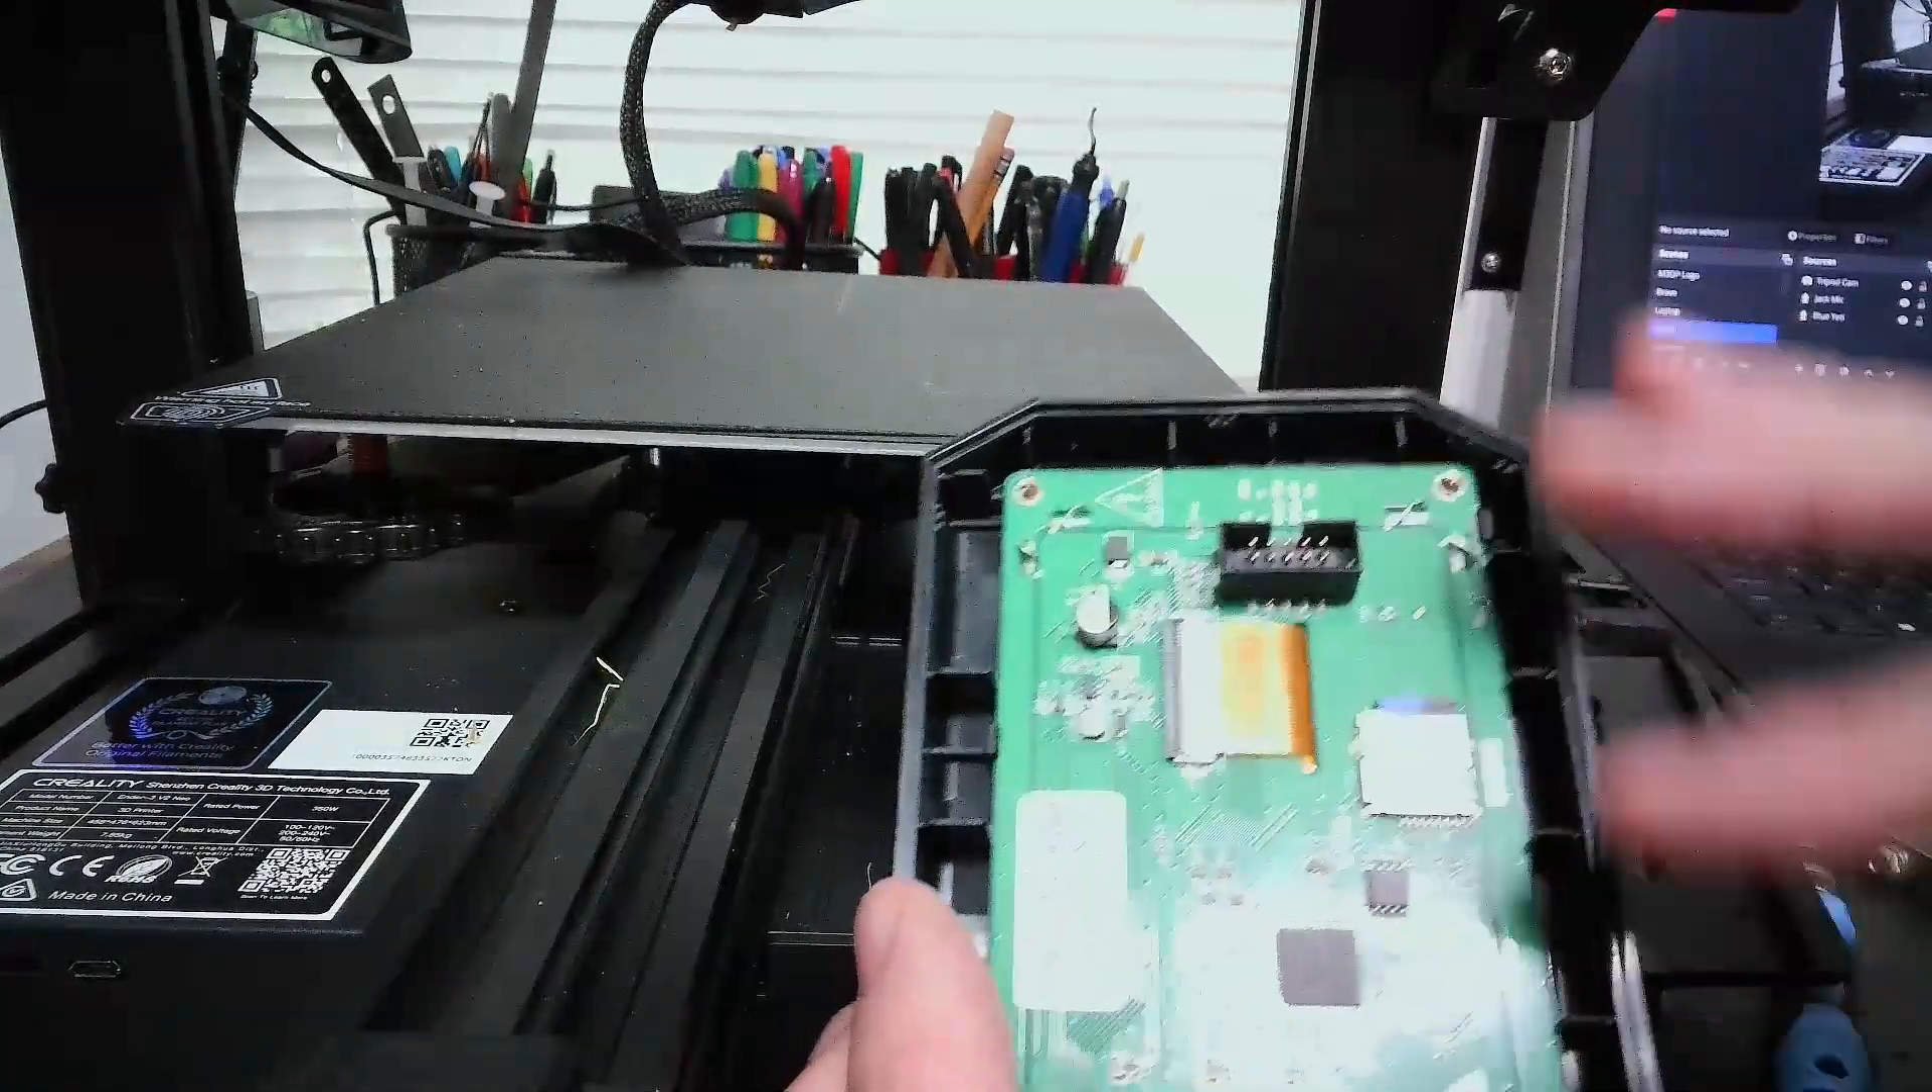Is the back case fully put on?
No.